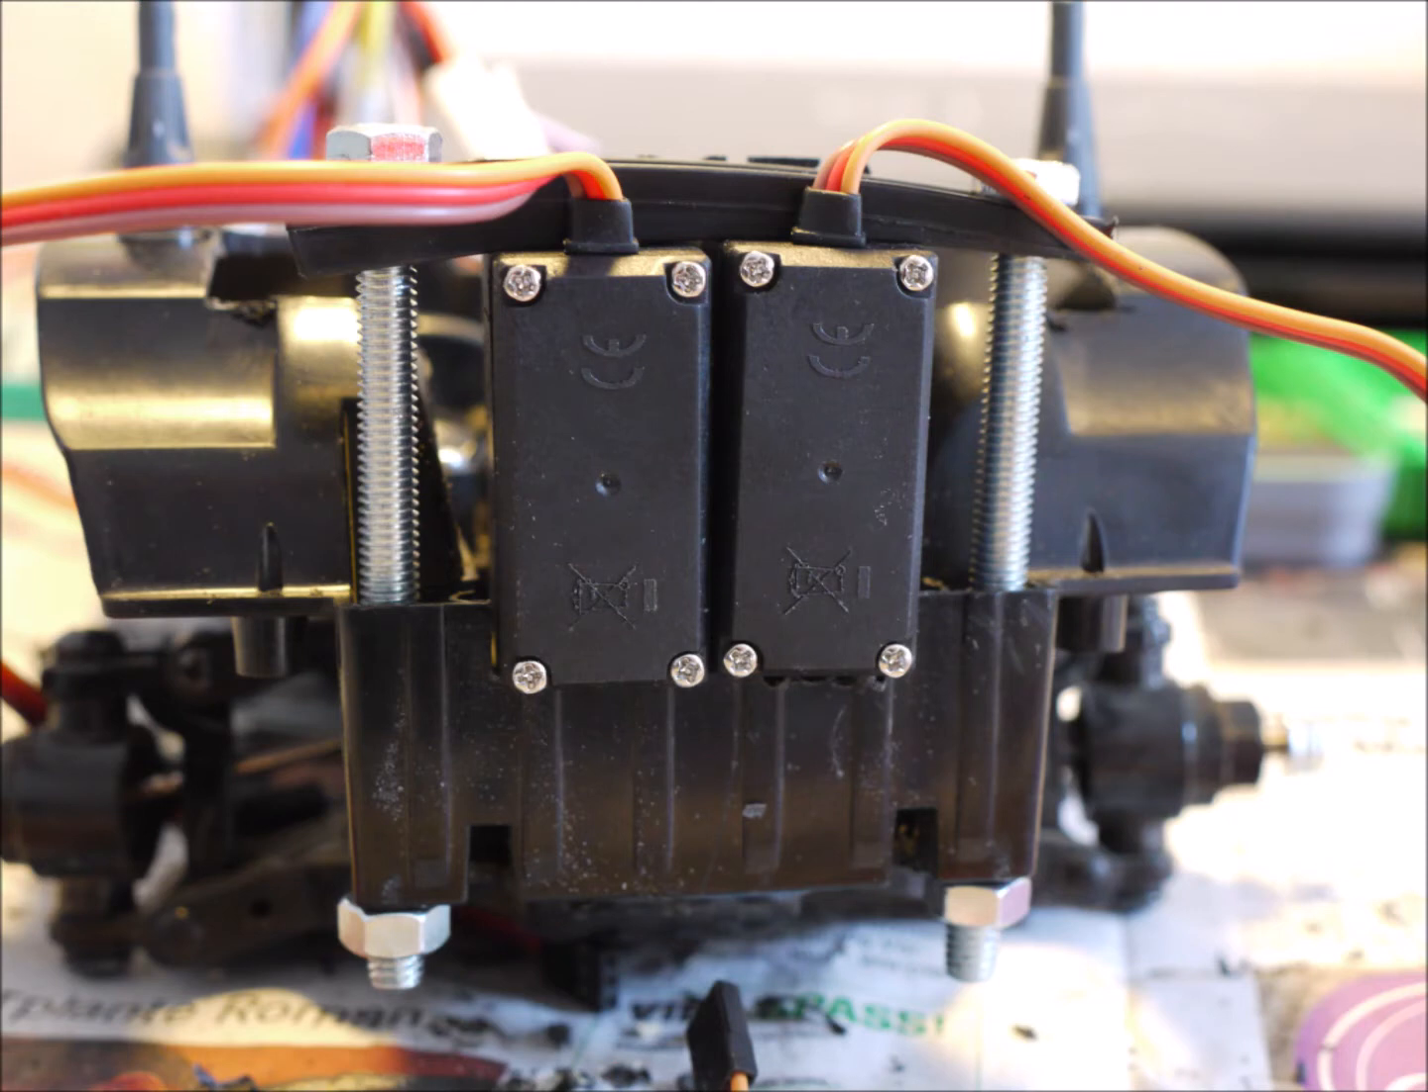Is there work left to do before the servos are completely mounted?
No.